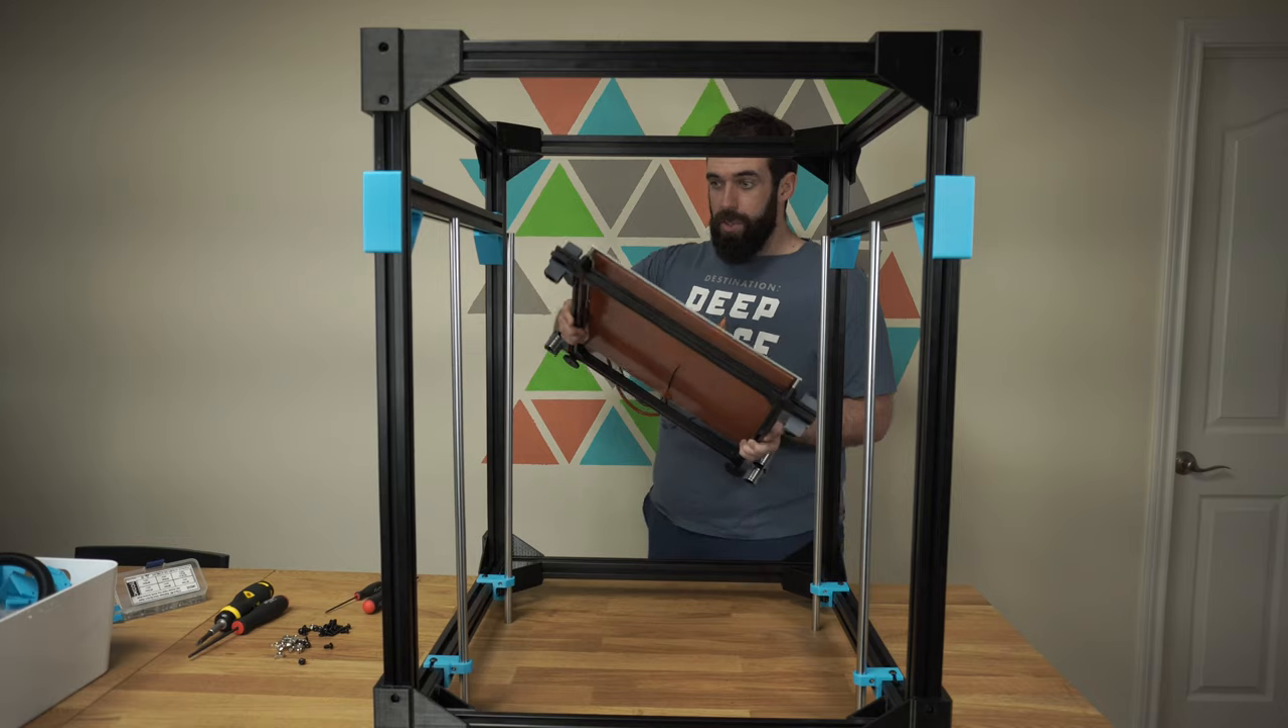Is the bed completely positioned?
No.